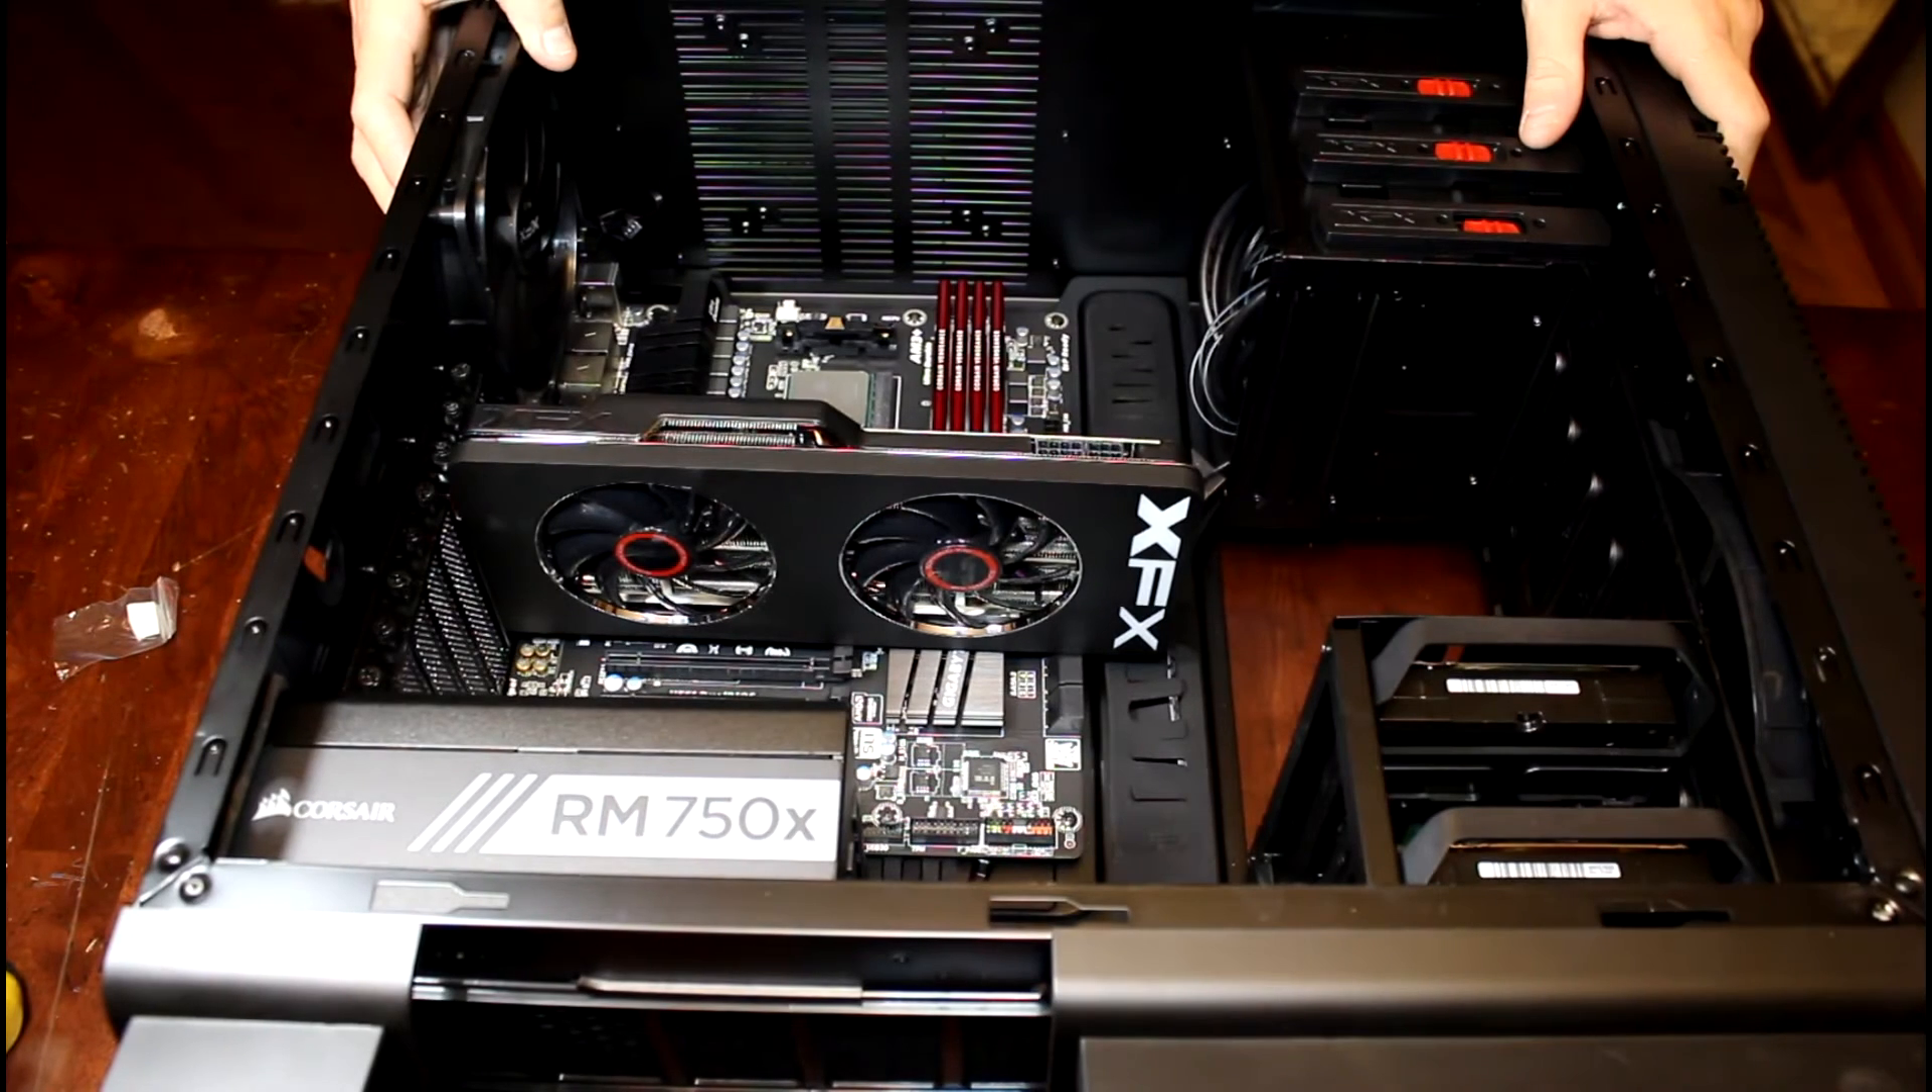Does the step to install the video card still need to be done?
No.